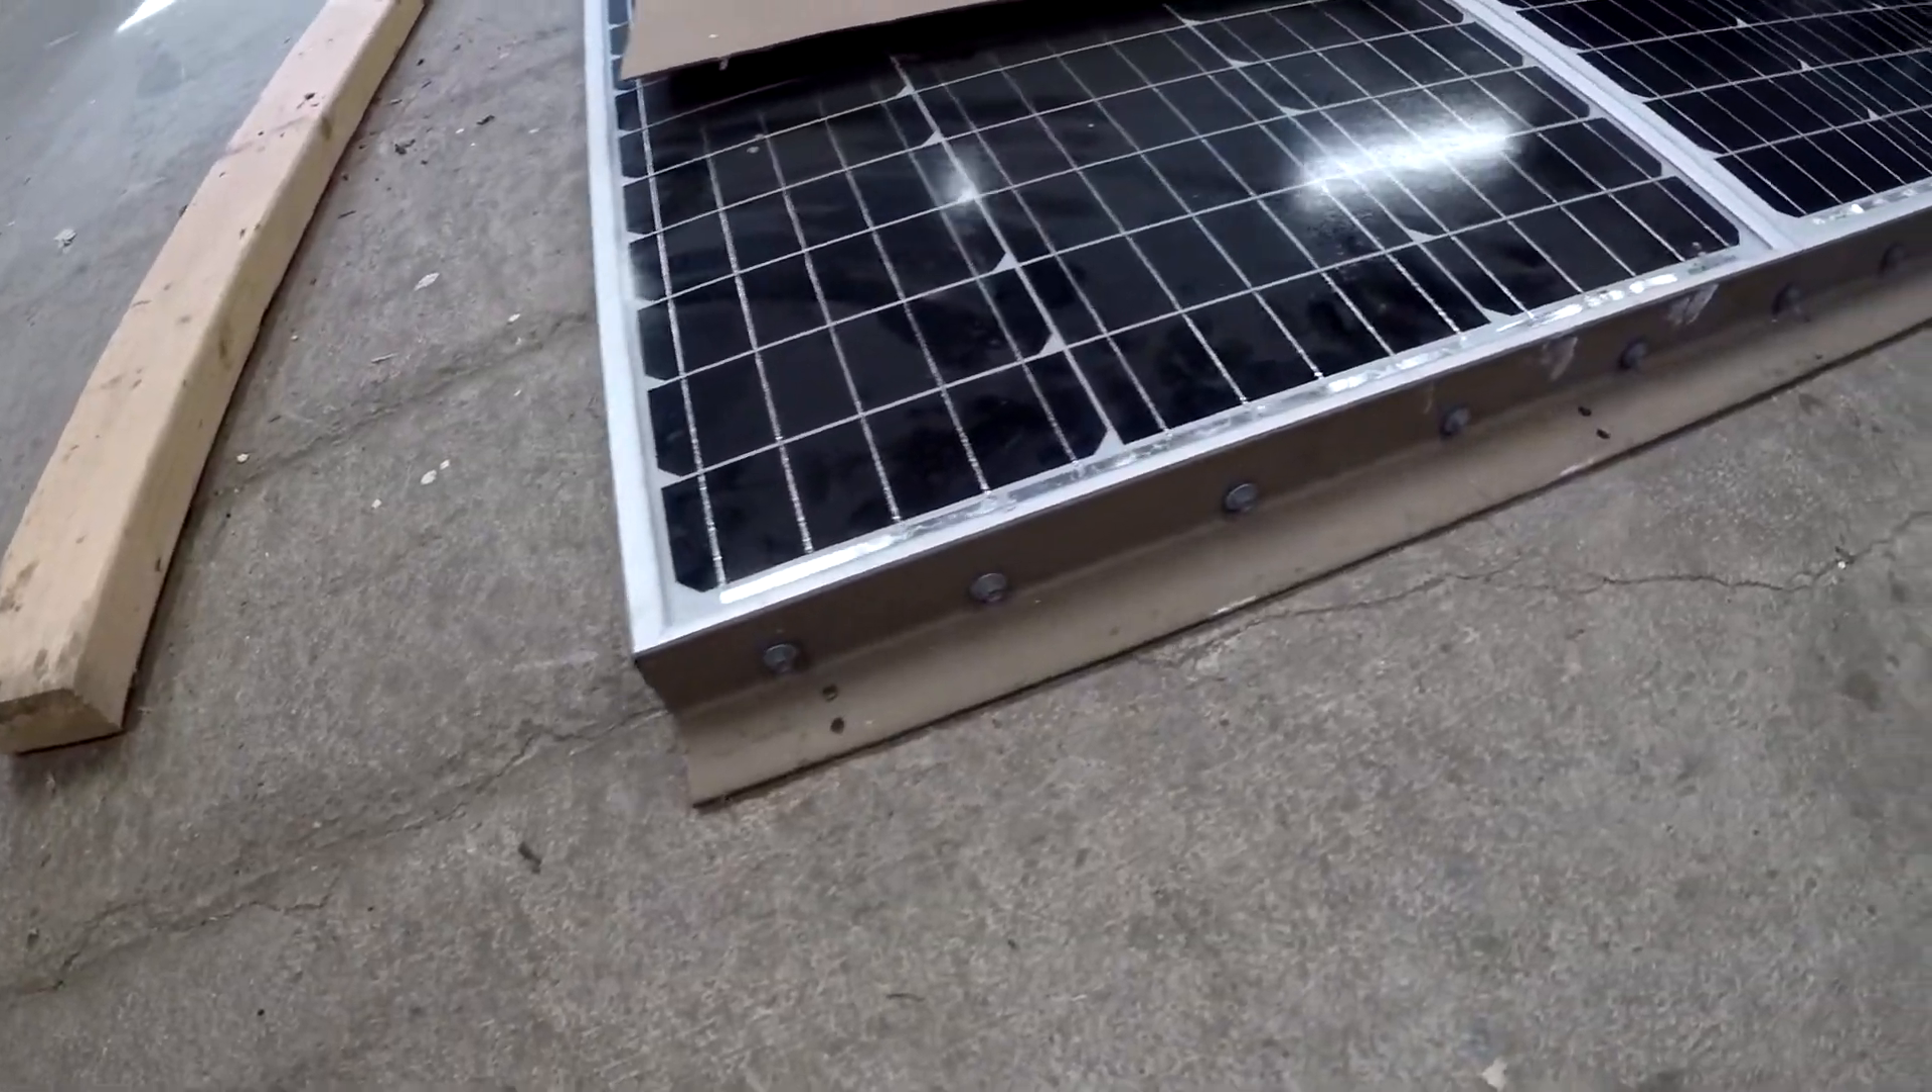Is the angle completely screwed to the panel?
Yes.